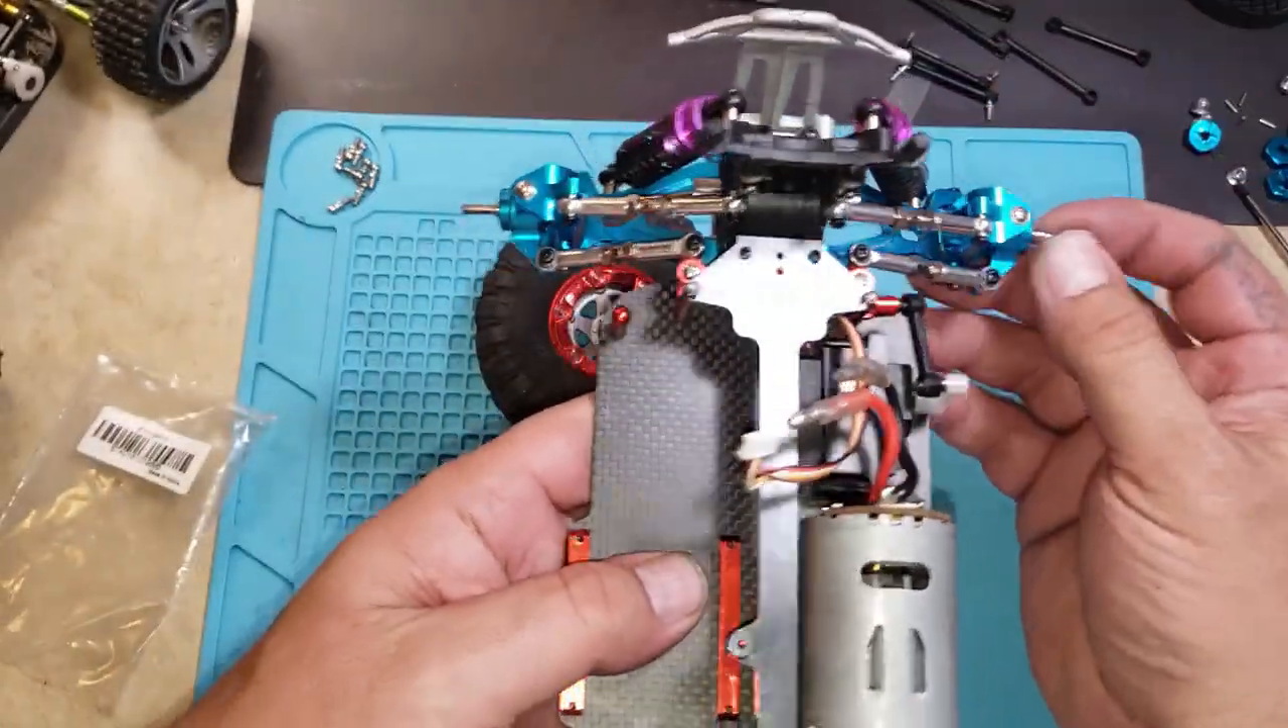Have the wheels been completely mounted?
No.